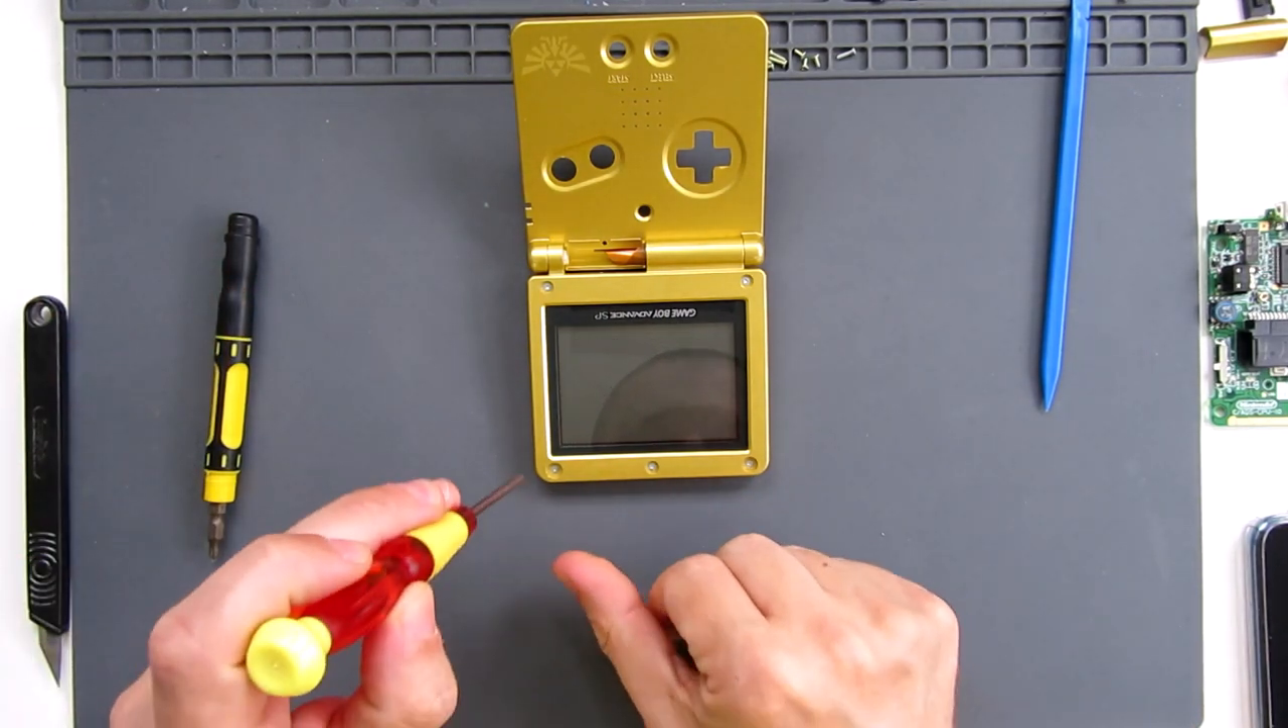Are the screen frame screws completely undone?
No.